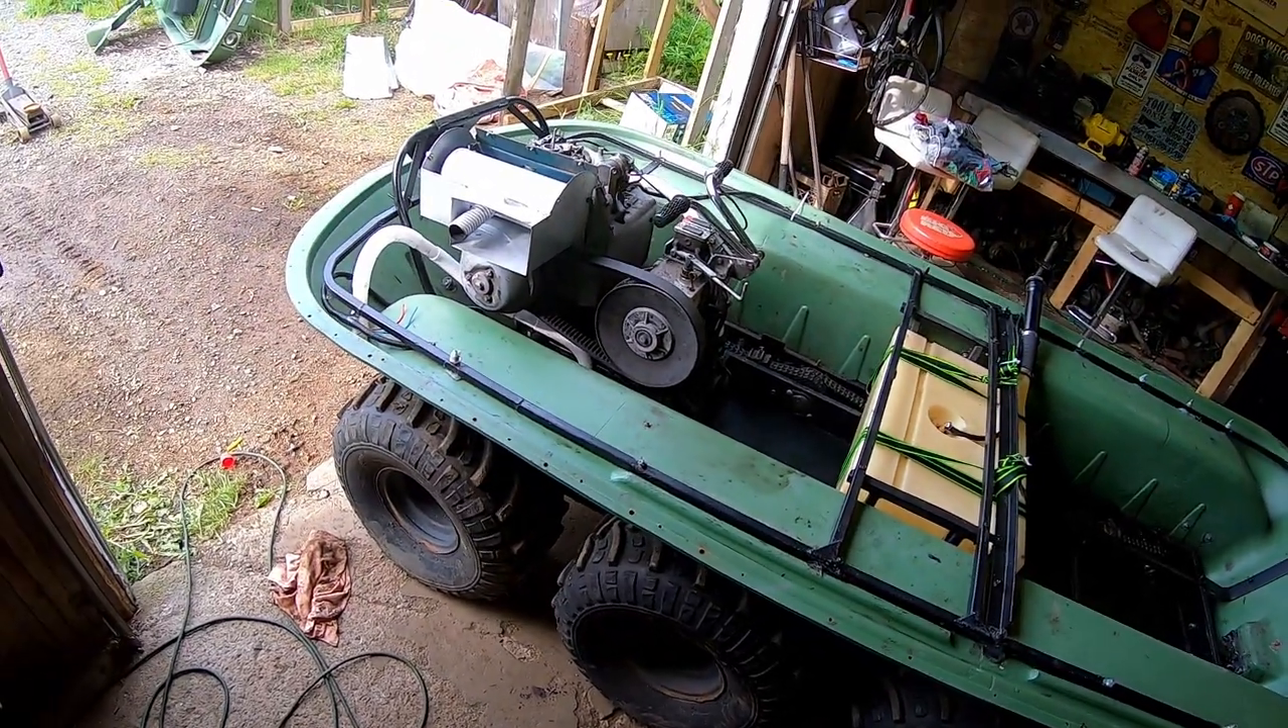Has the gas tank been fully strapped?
Yes.